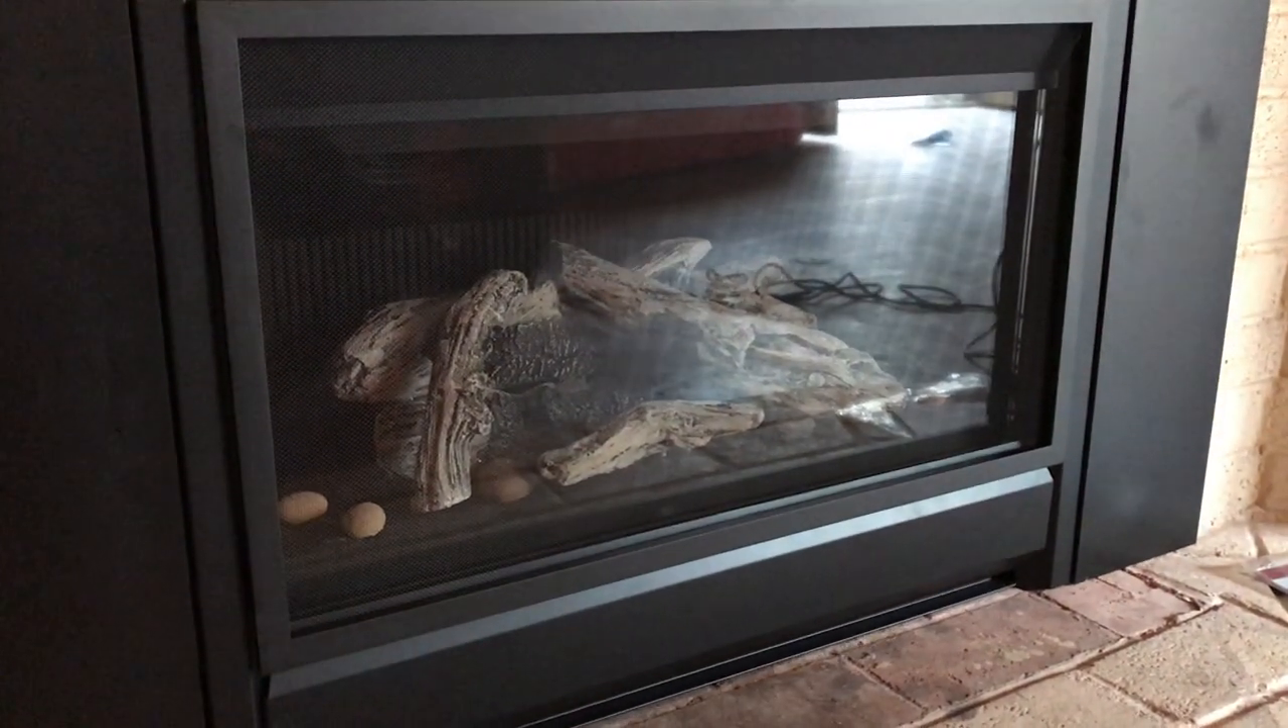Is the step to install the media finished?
Yes.